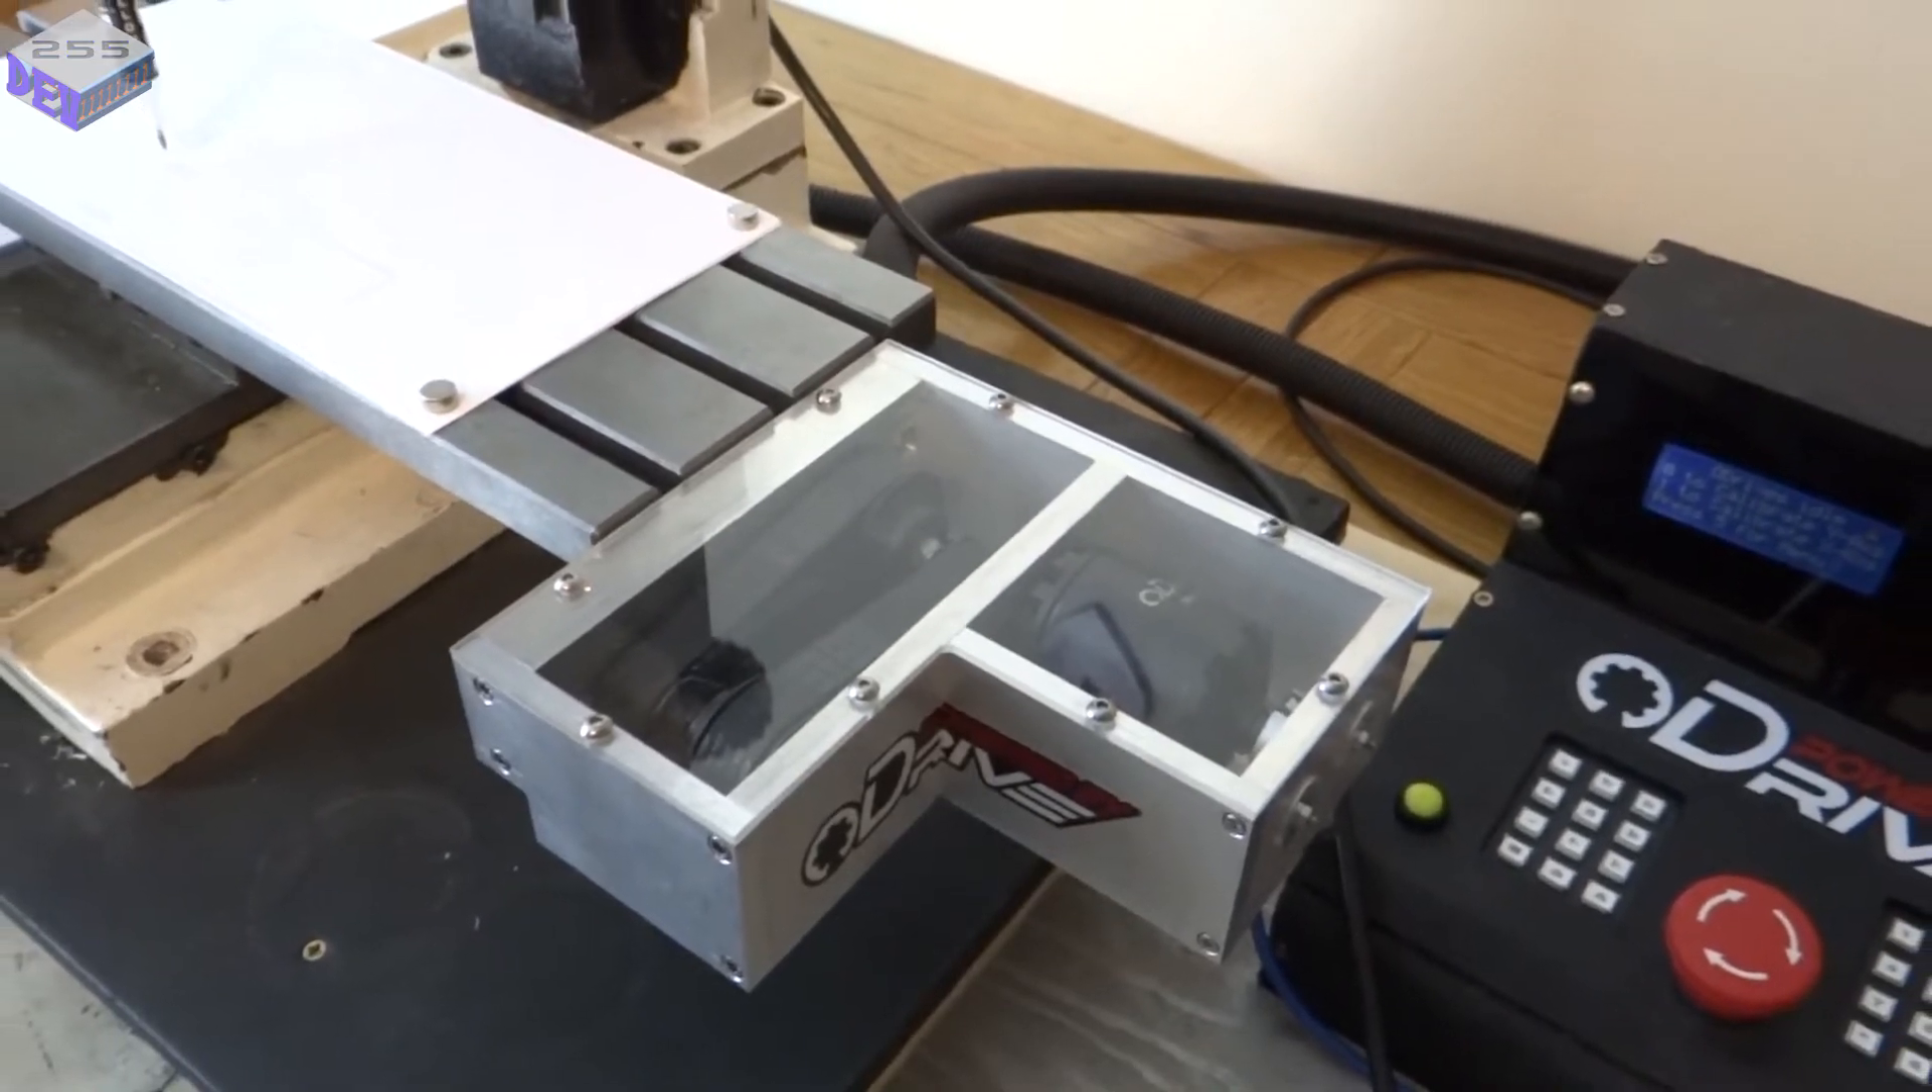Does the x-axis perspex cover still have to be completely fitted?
No.